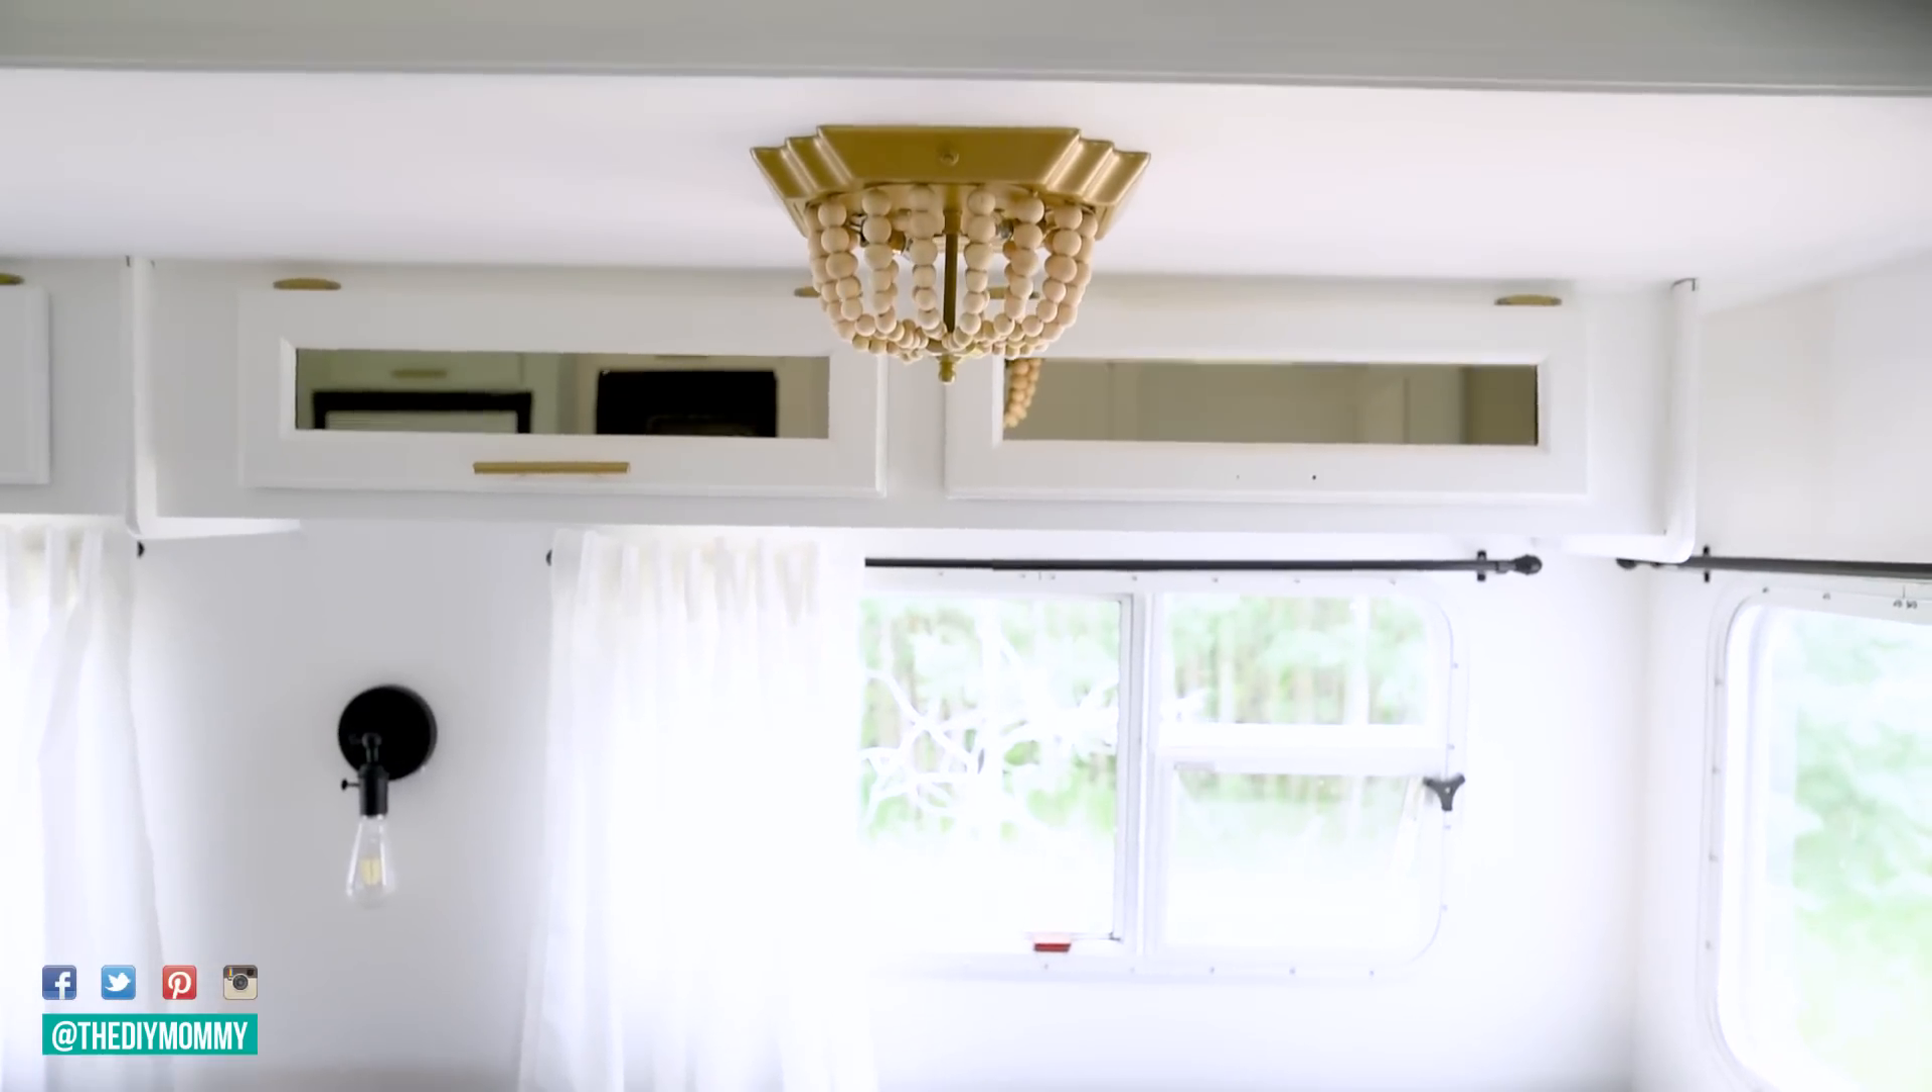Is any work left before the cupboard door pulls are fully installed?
Yes.